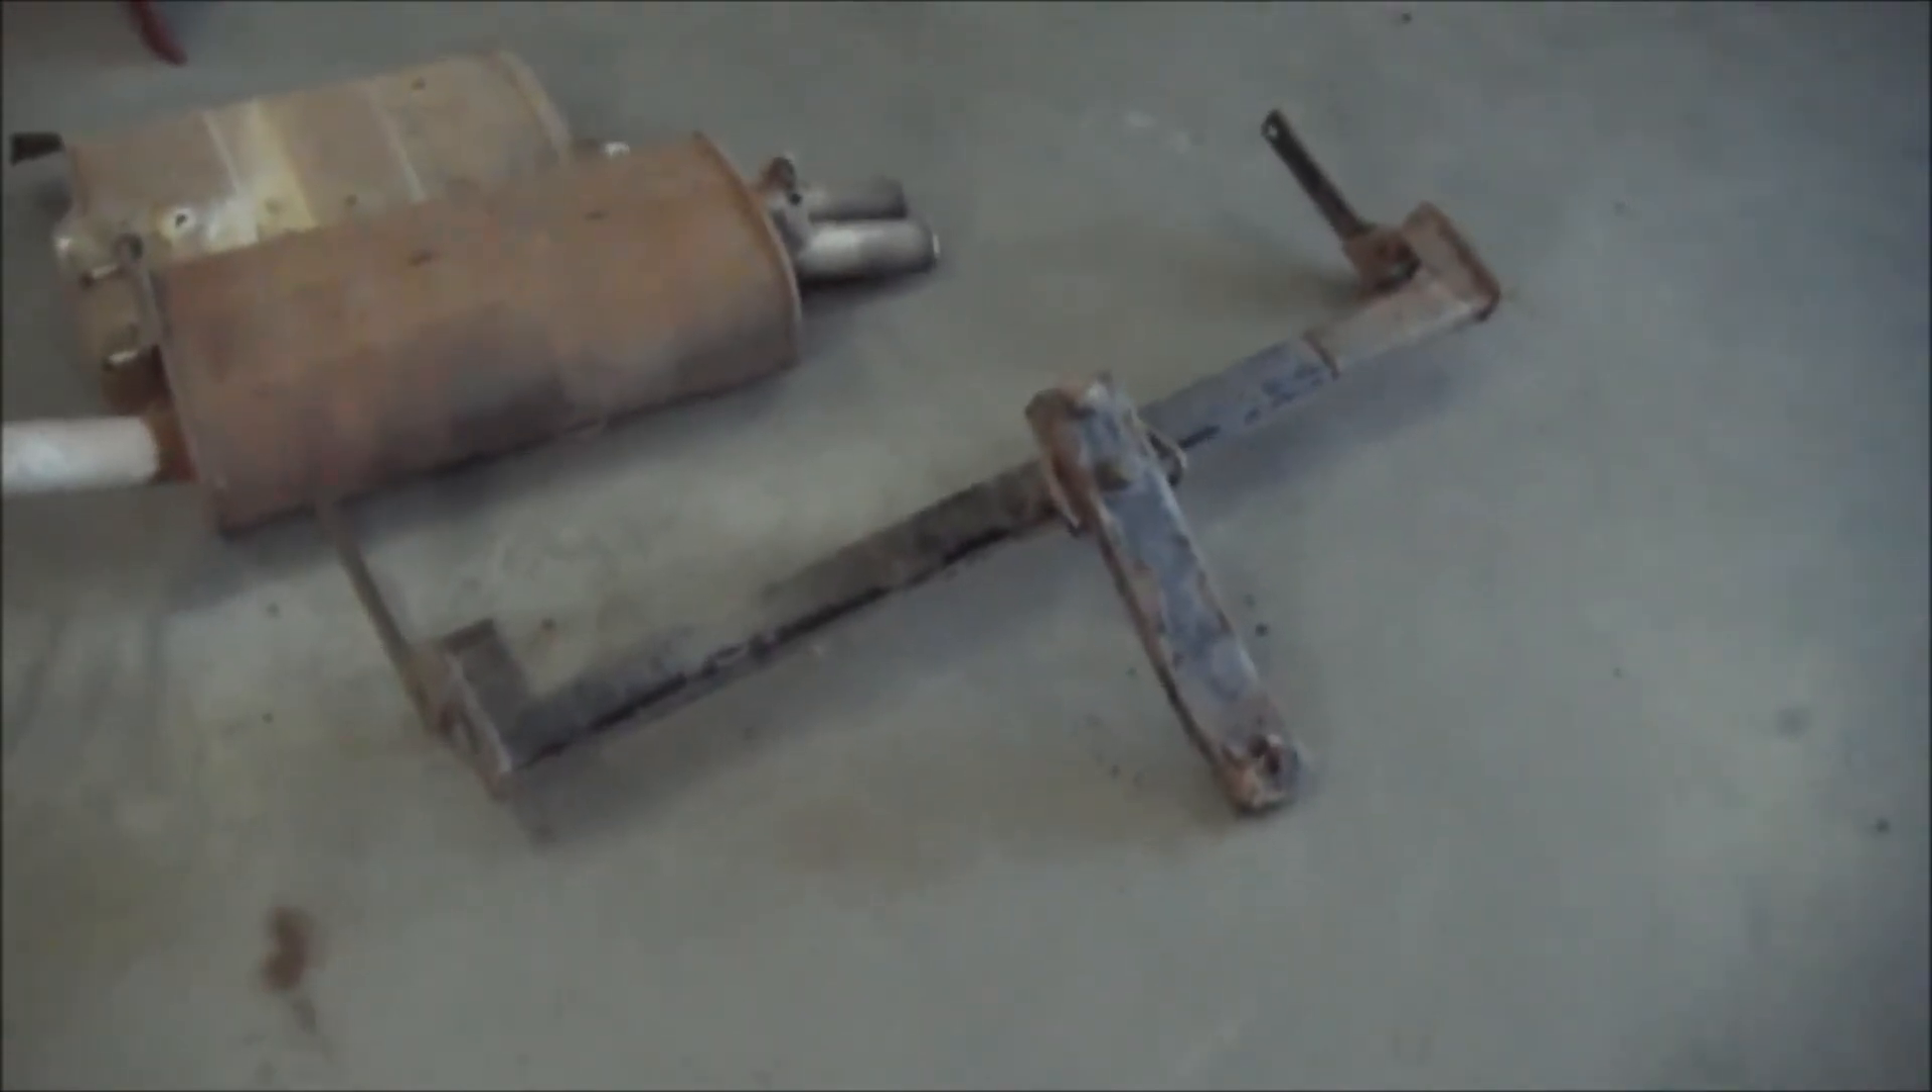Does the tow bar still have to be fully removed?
No.